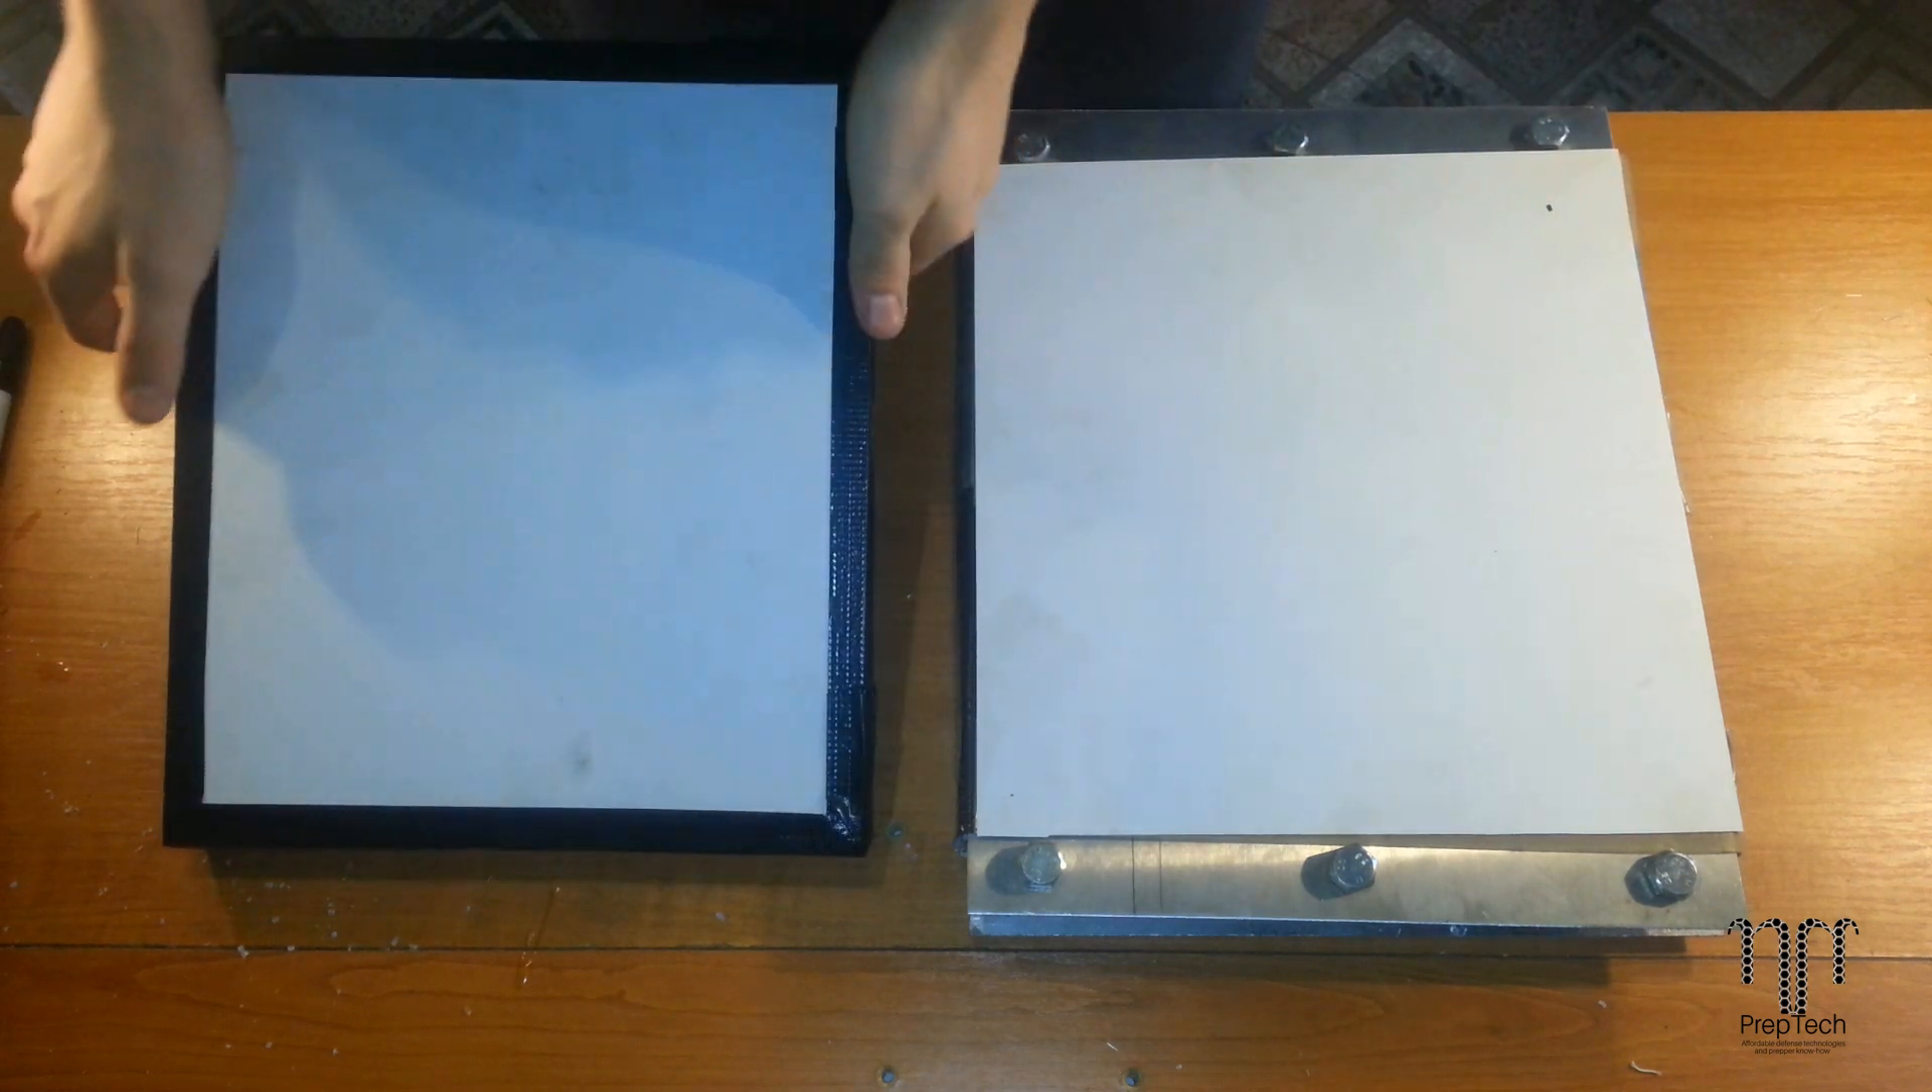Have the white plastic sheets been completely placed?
Yes.